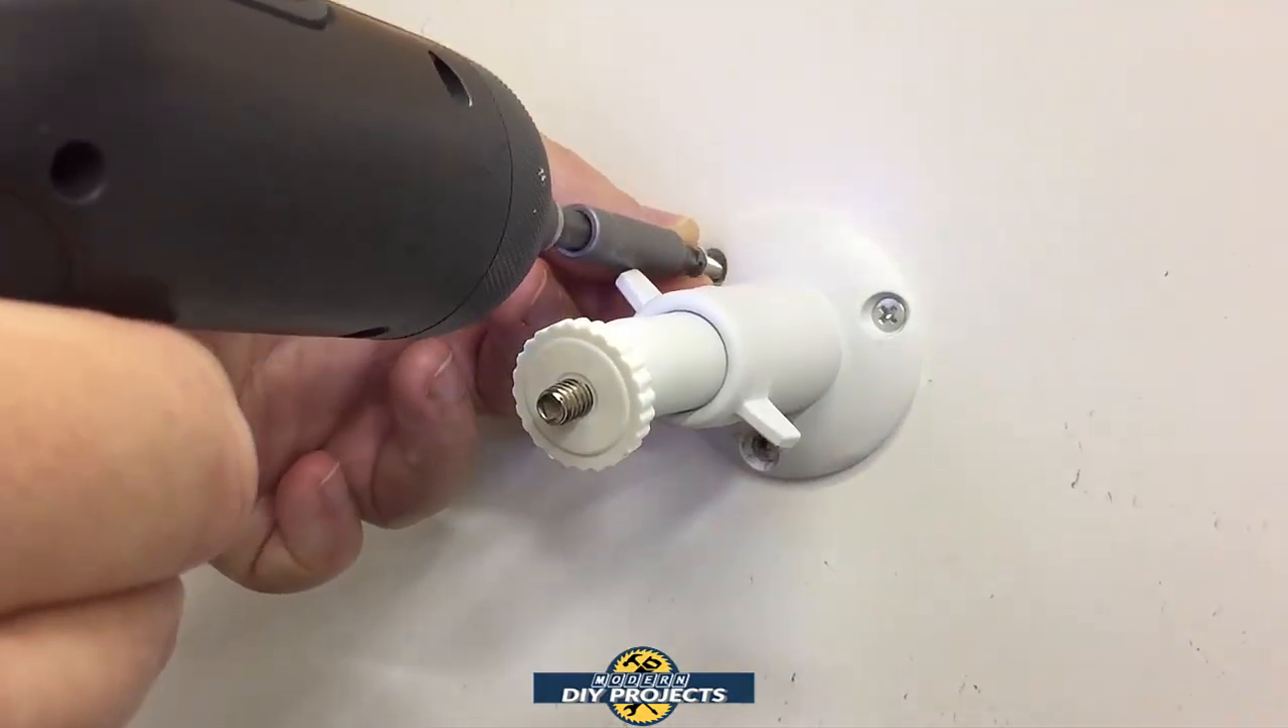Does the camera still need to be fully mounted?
Yes.